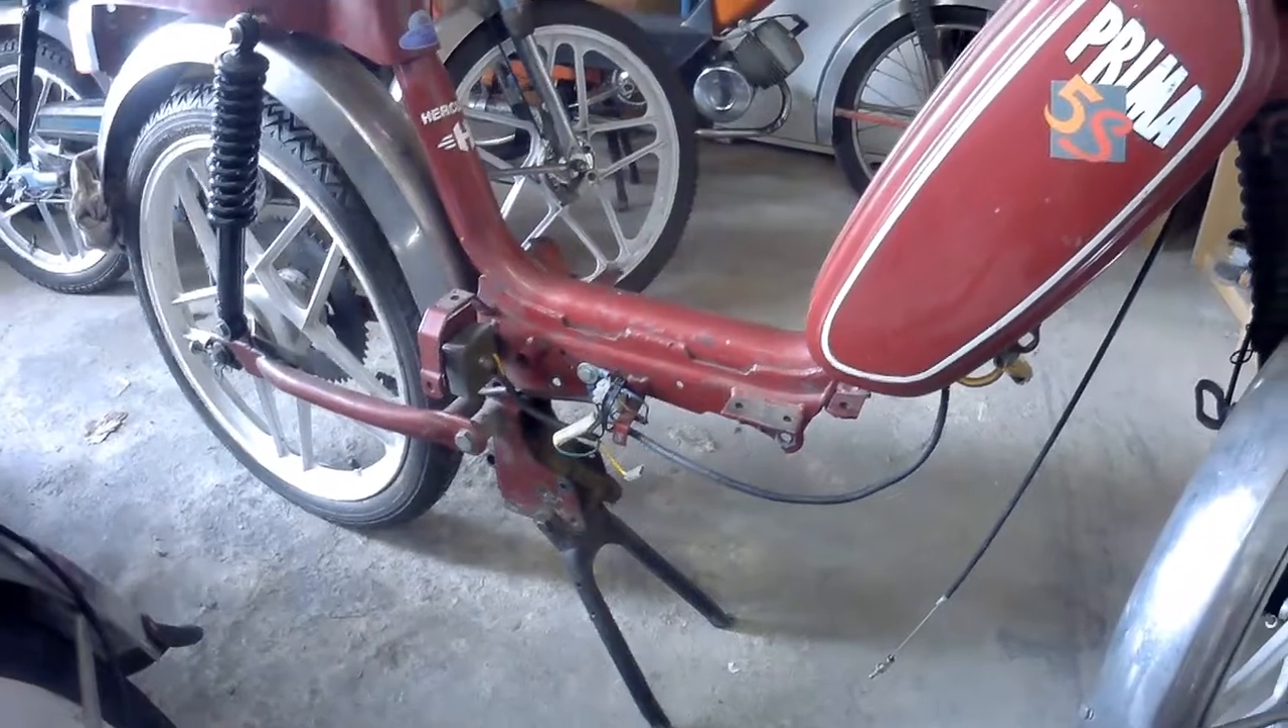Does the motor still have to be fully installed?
Yes.